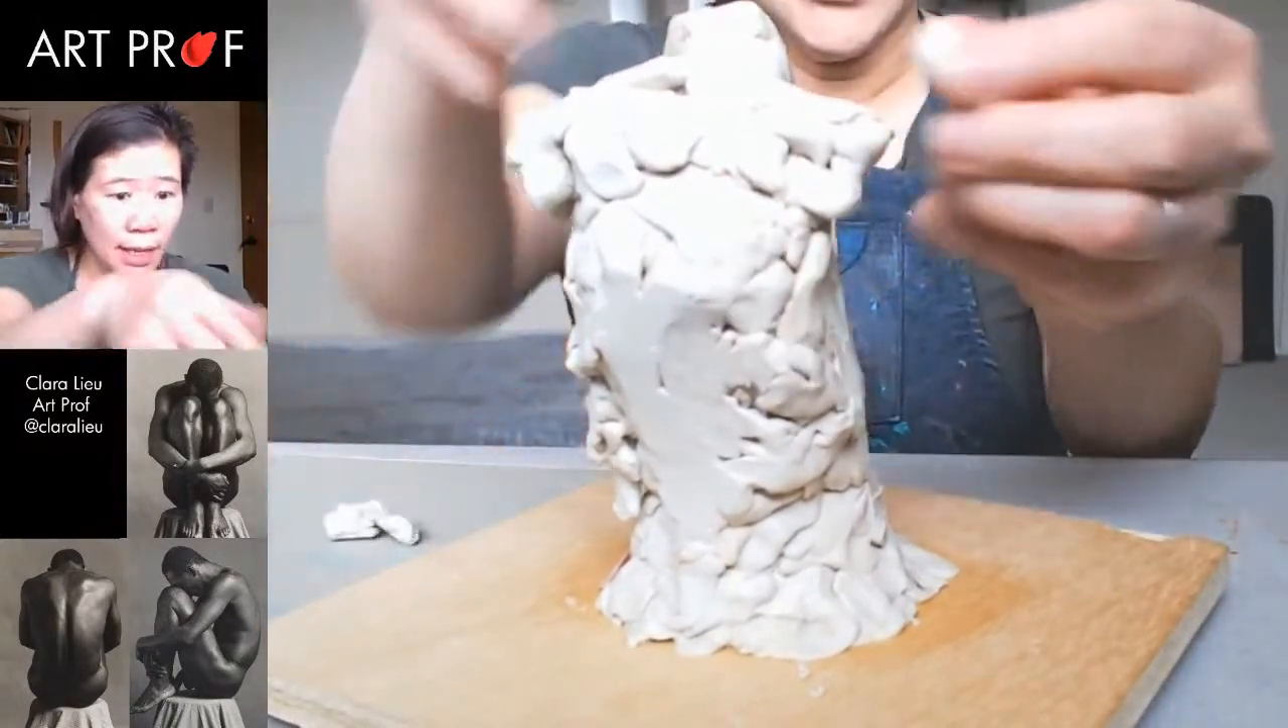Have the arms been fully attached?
No.